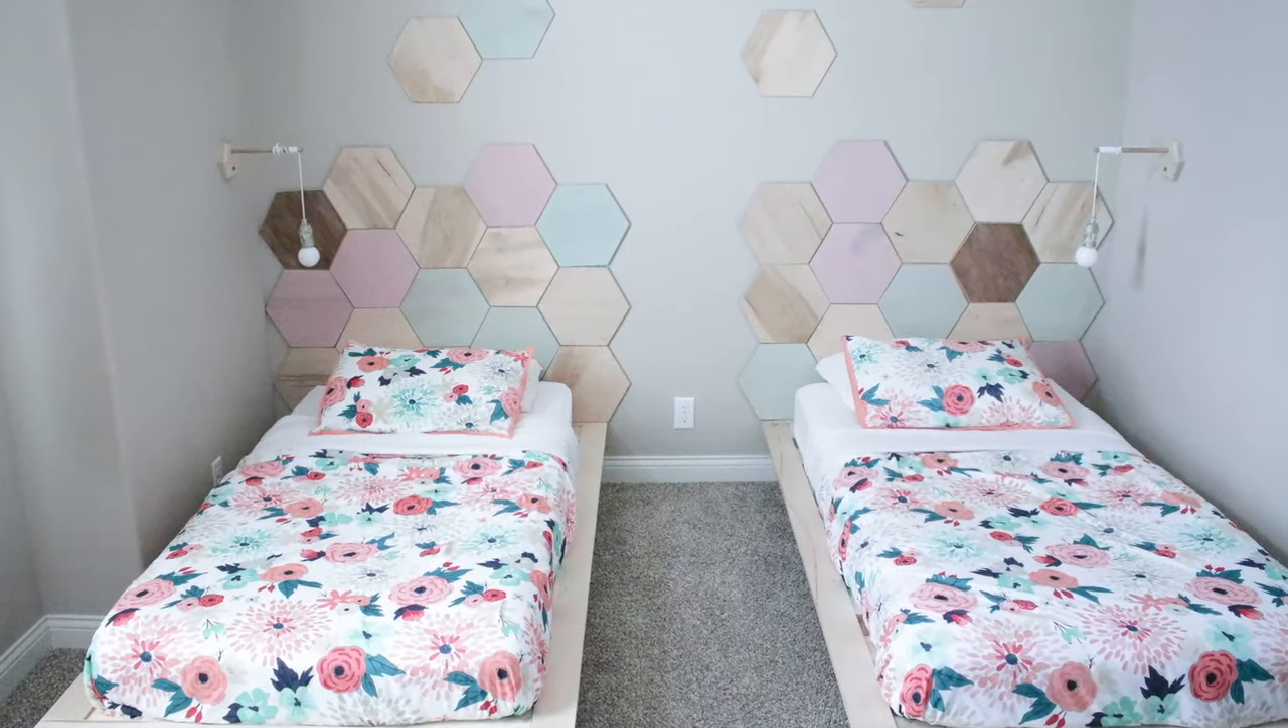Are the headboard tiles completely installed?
Yes.